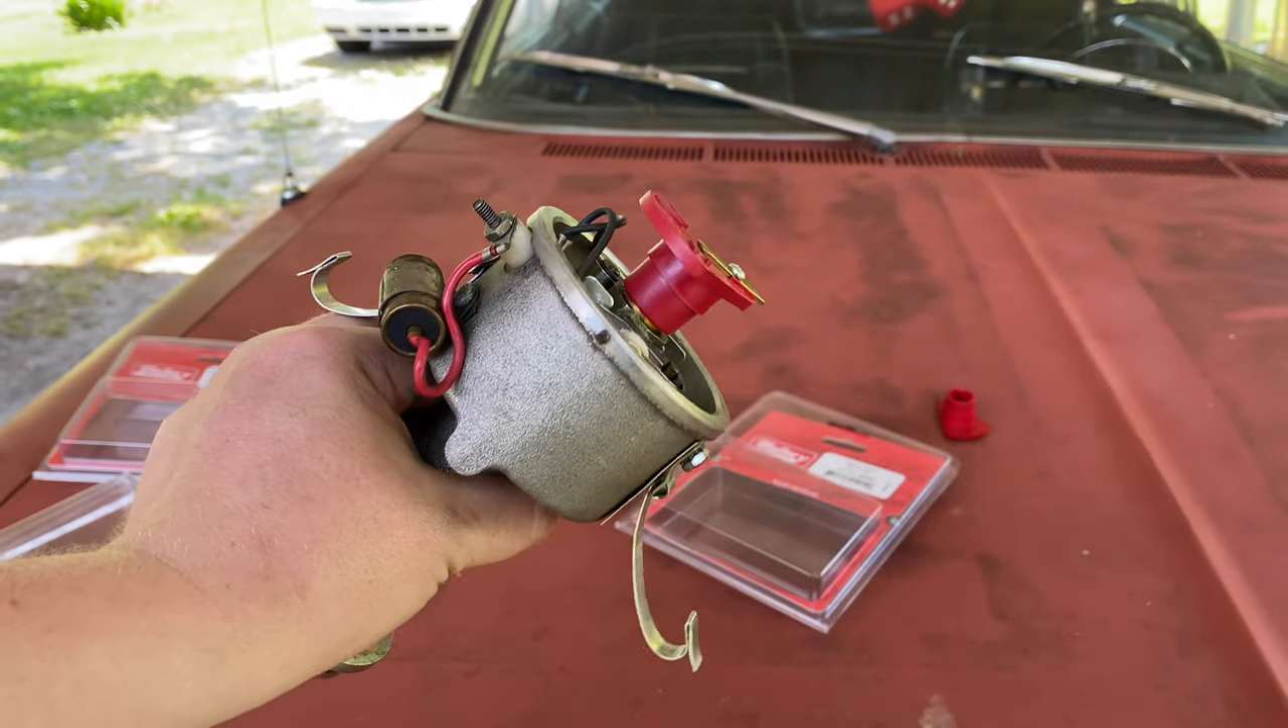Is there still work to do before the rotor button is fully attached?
No.